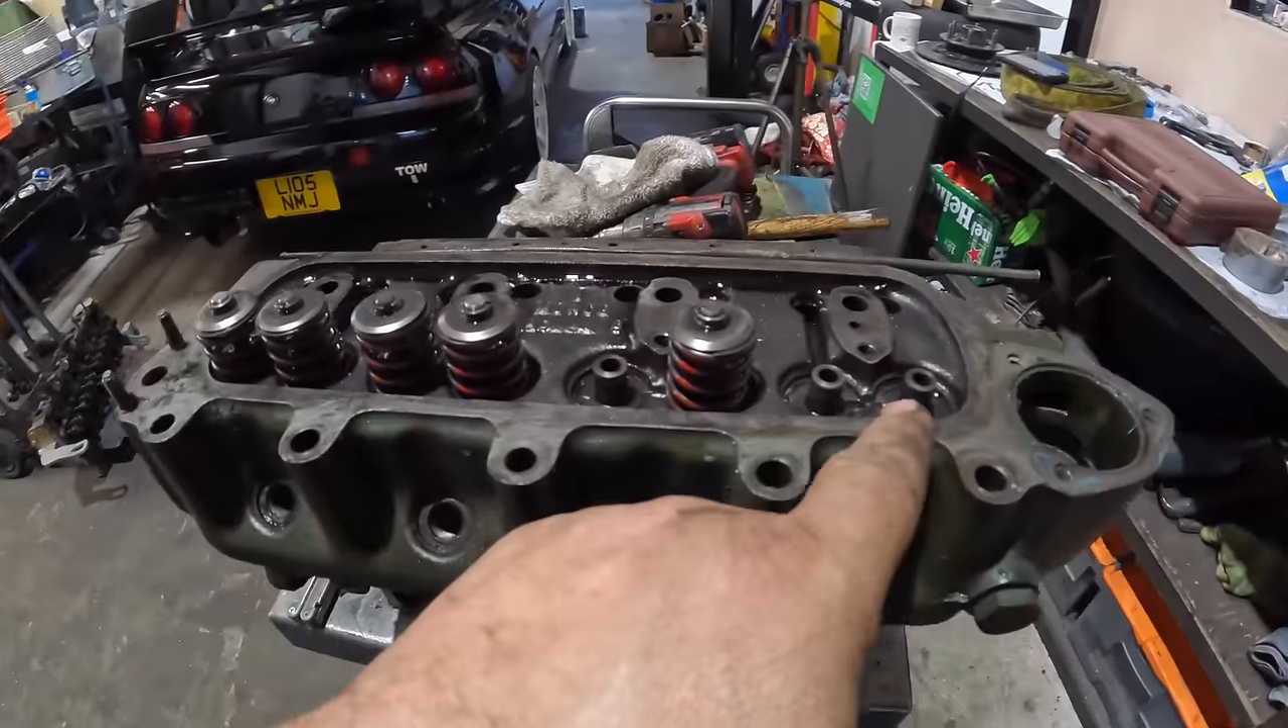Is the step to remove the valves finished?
No.